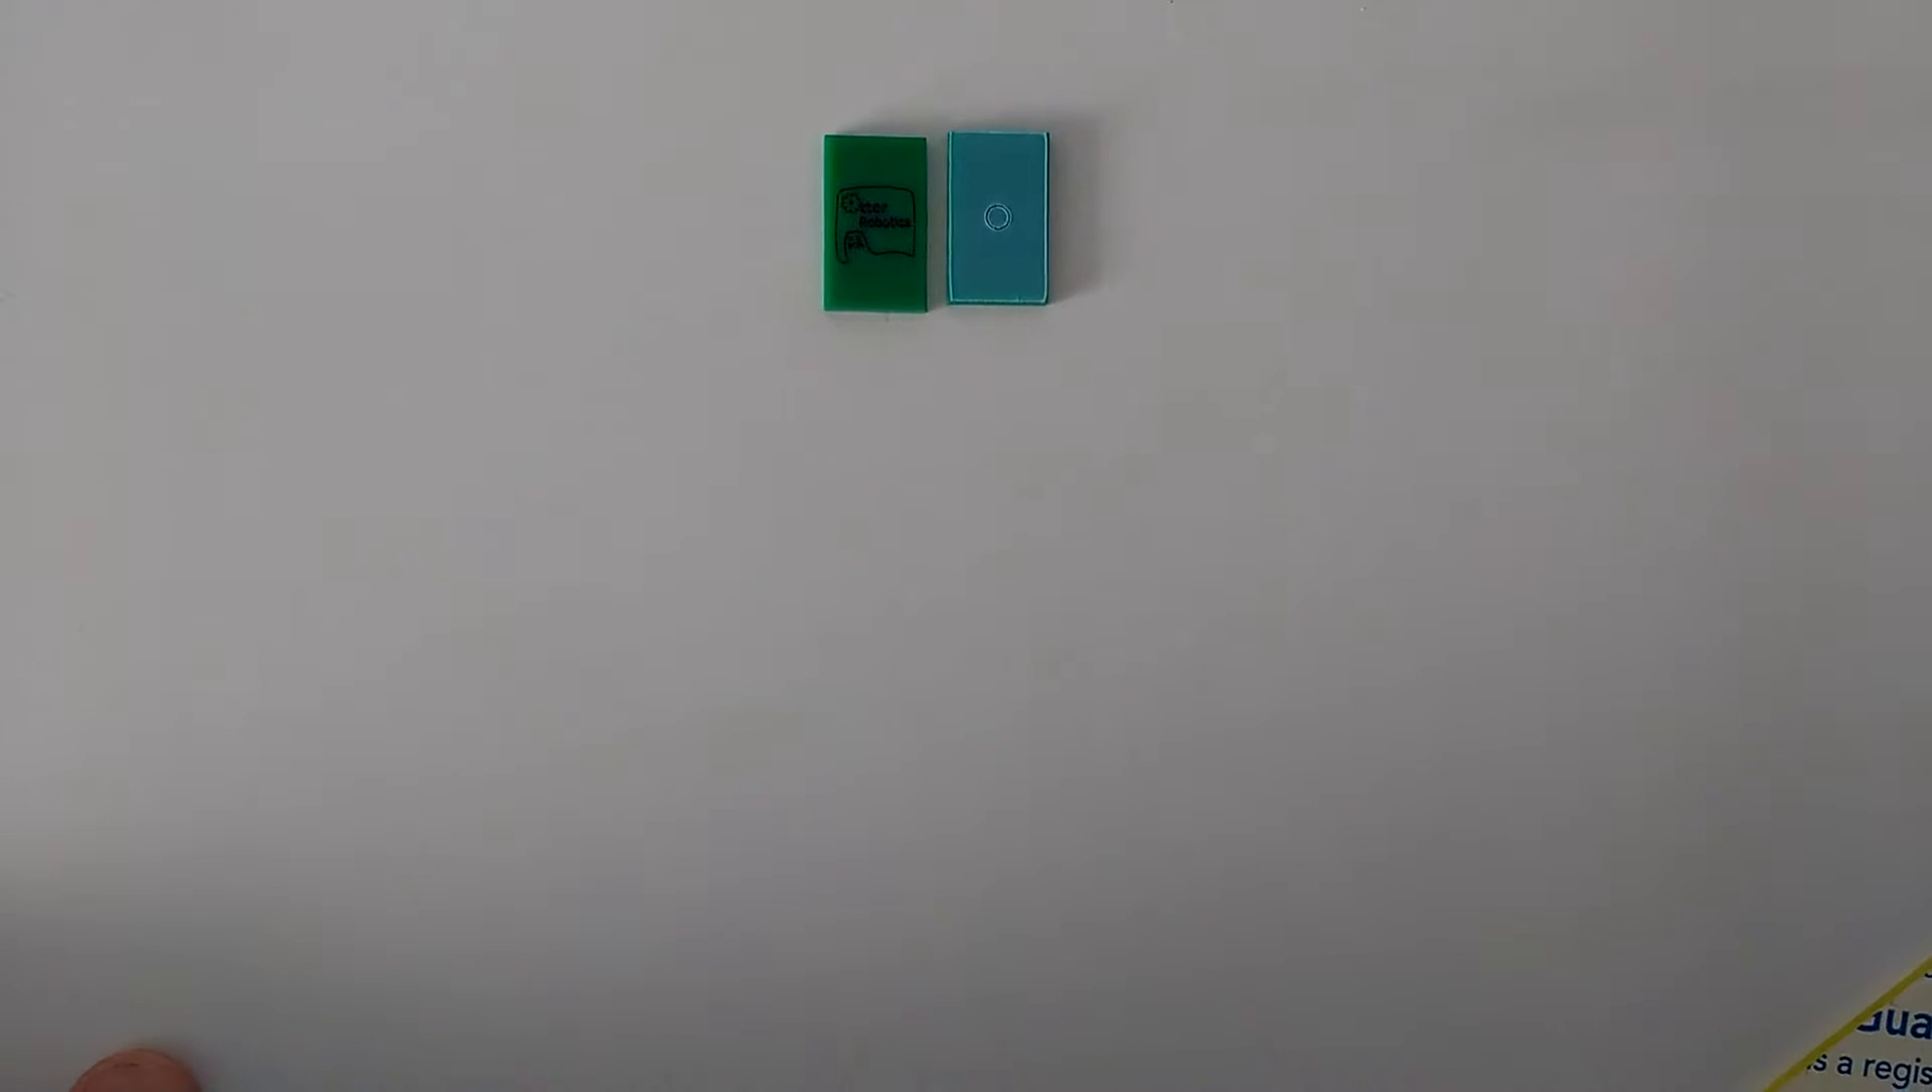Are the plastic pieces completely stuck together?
No.